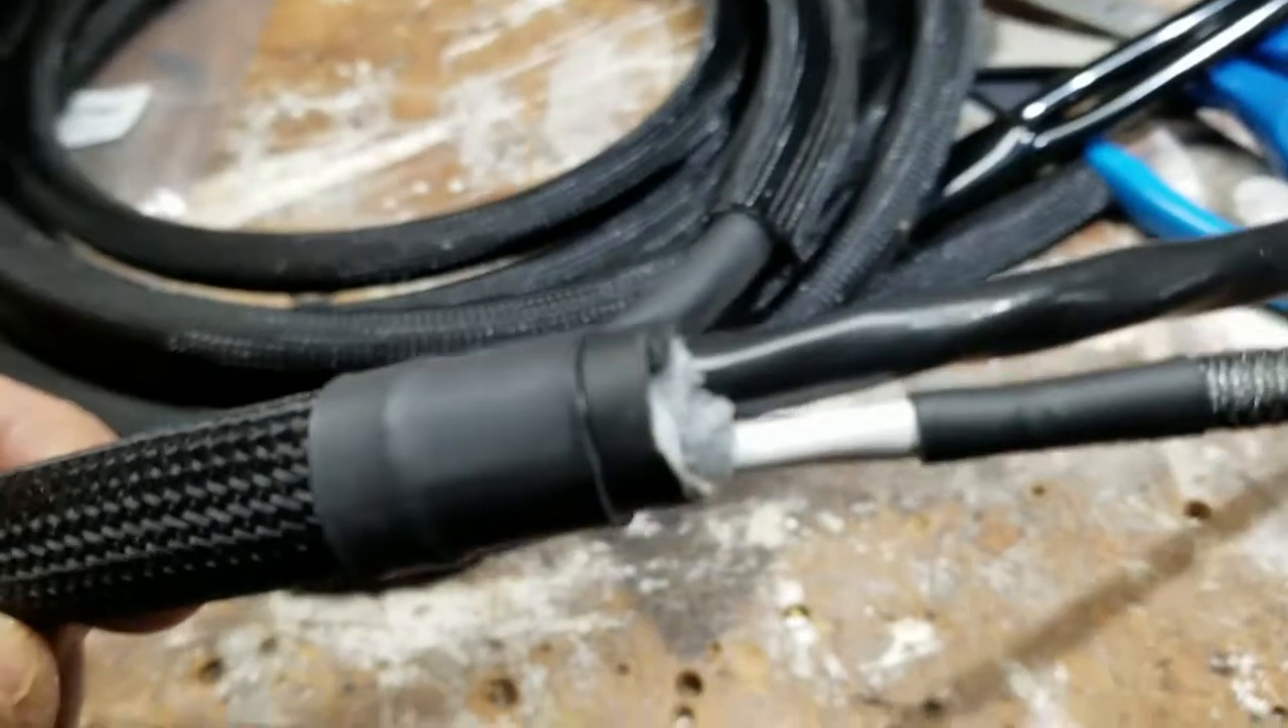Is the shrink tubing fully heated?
Yes.